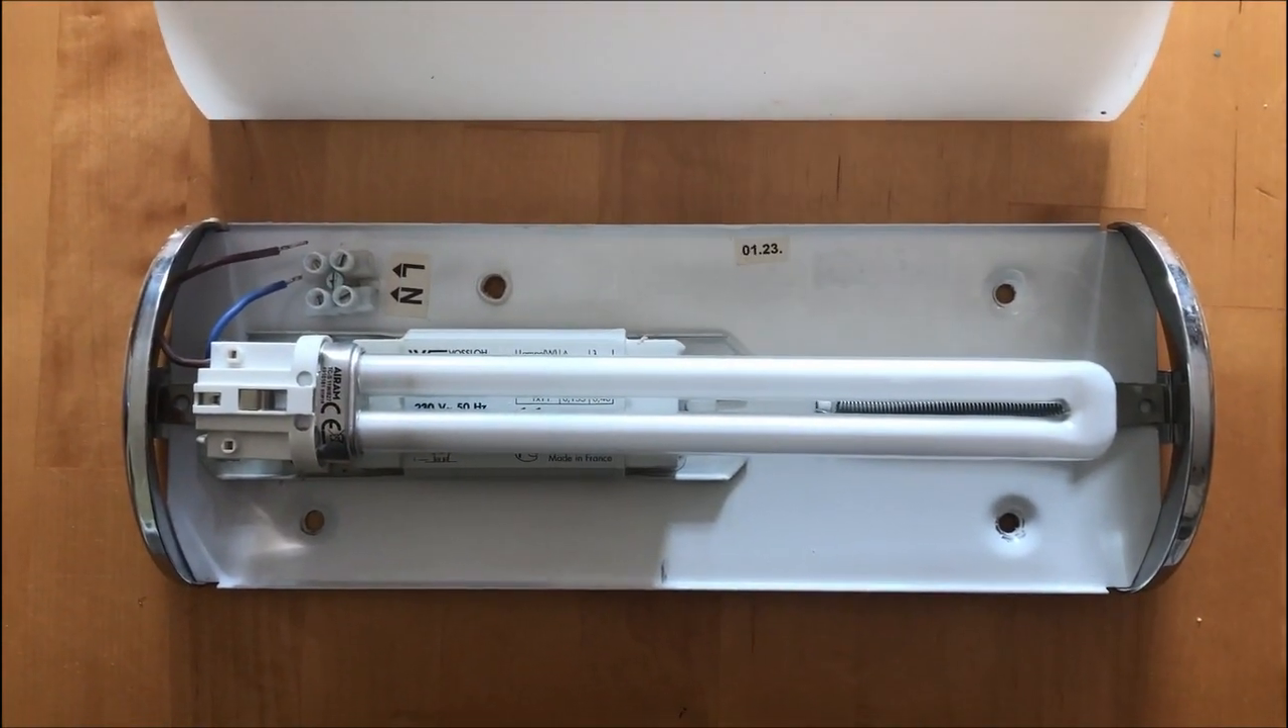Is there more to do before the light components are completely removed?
Yes.